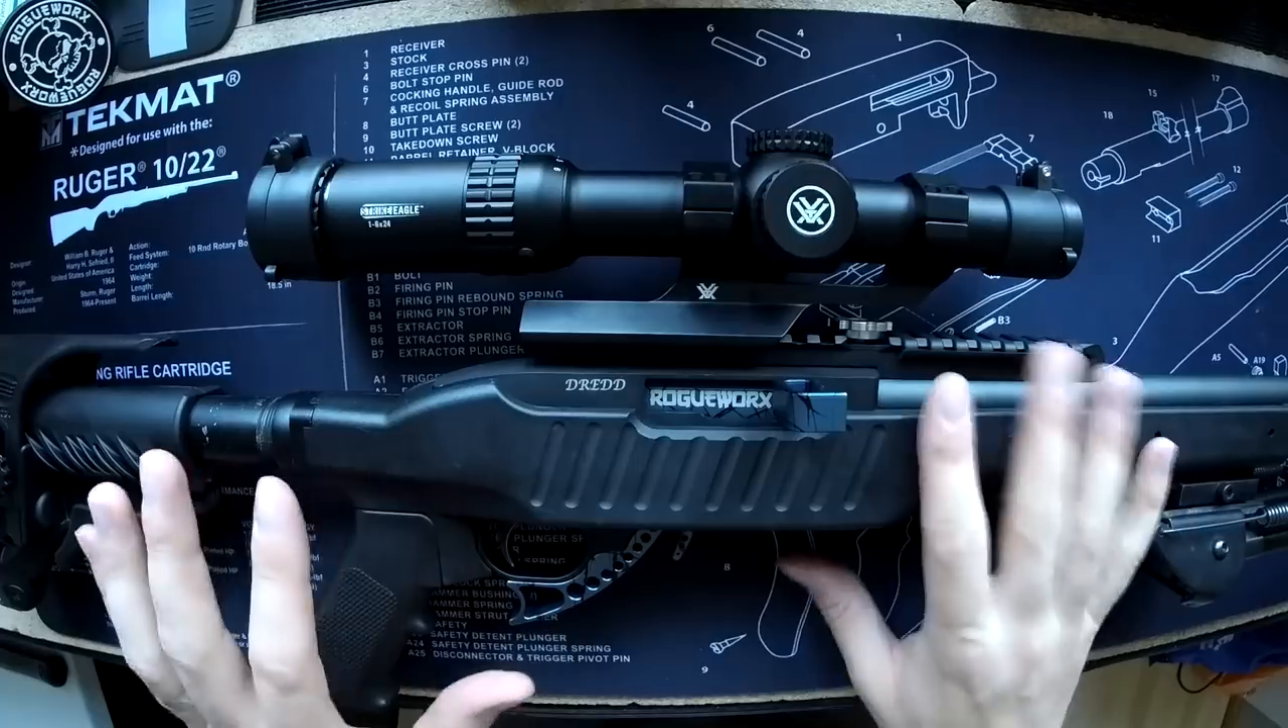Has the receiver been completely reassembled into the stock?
Yes.